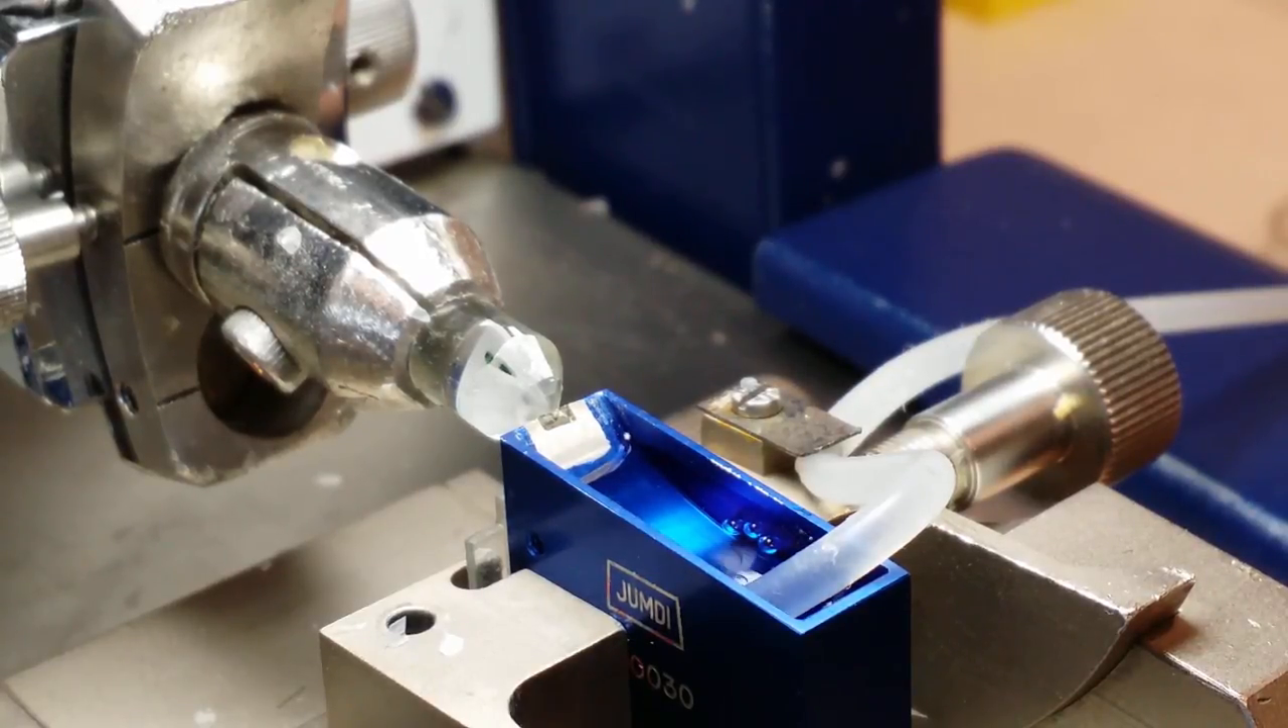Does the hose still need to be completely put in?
No.